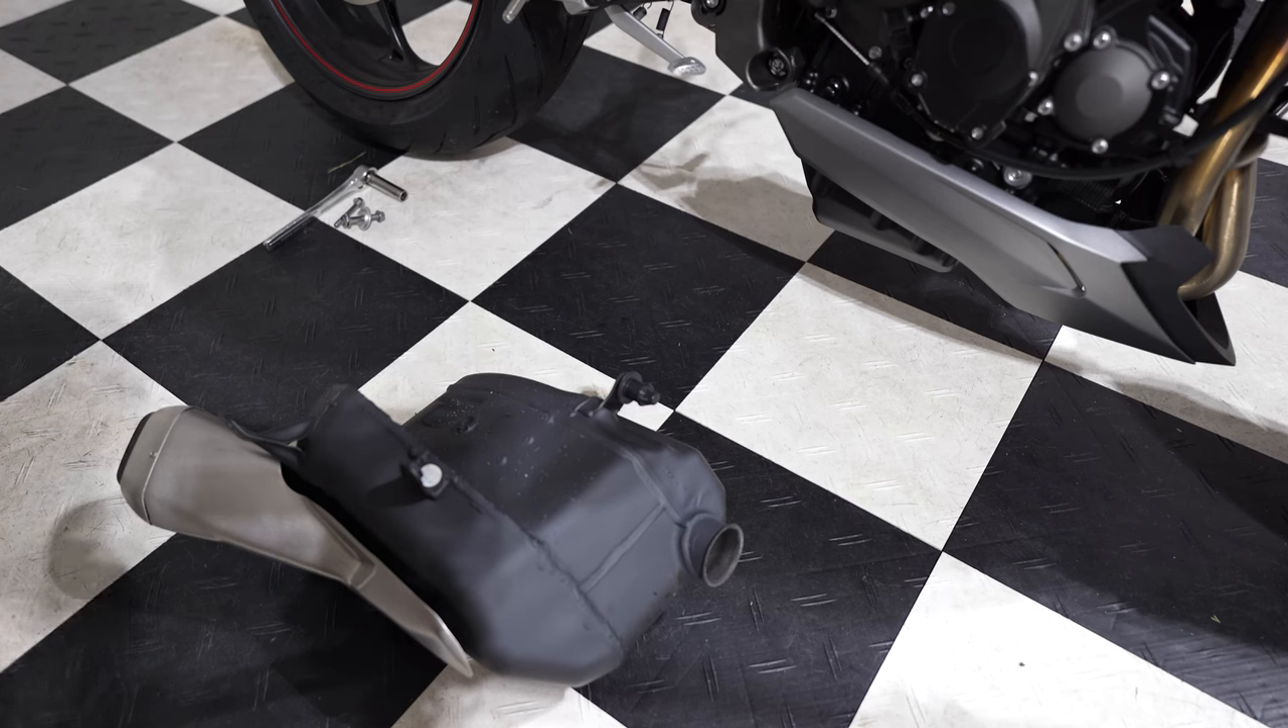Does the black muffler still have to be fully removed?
No.